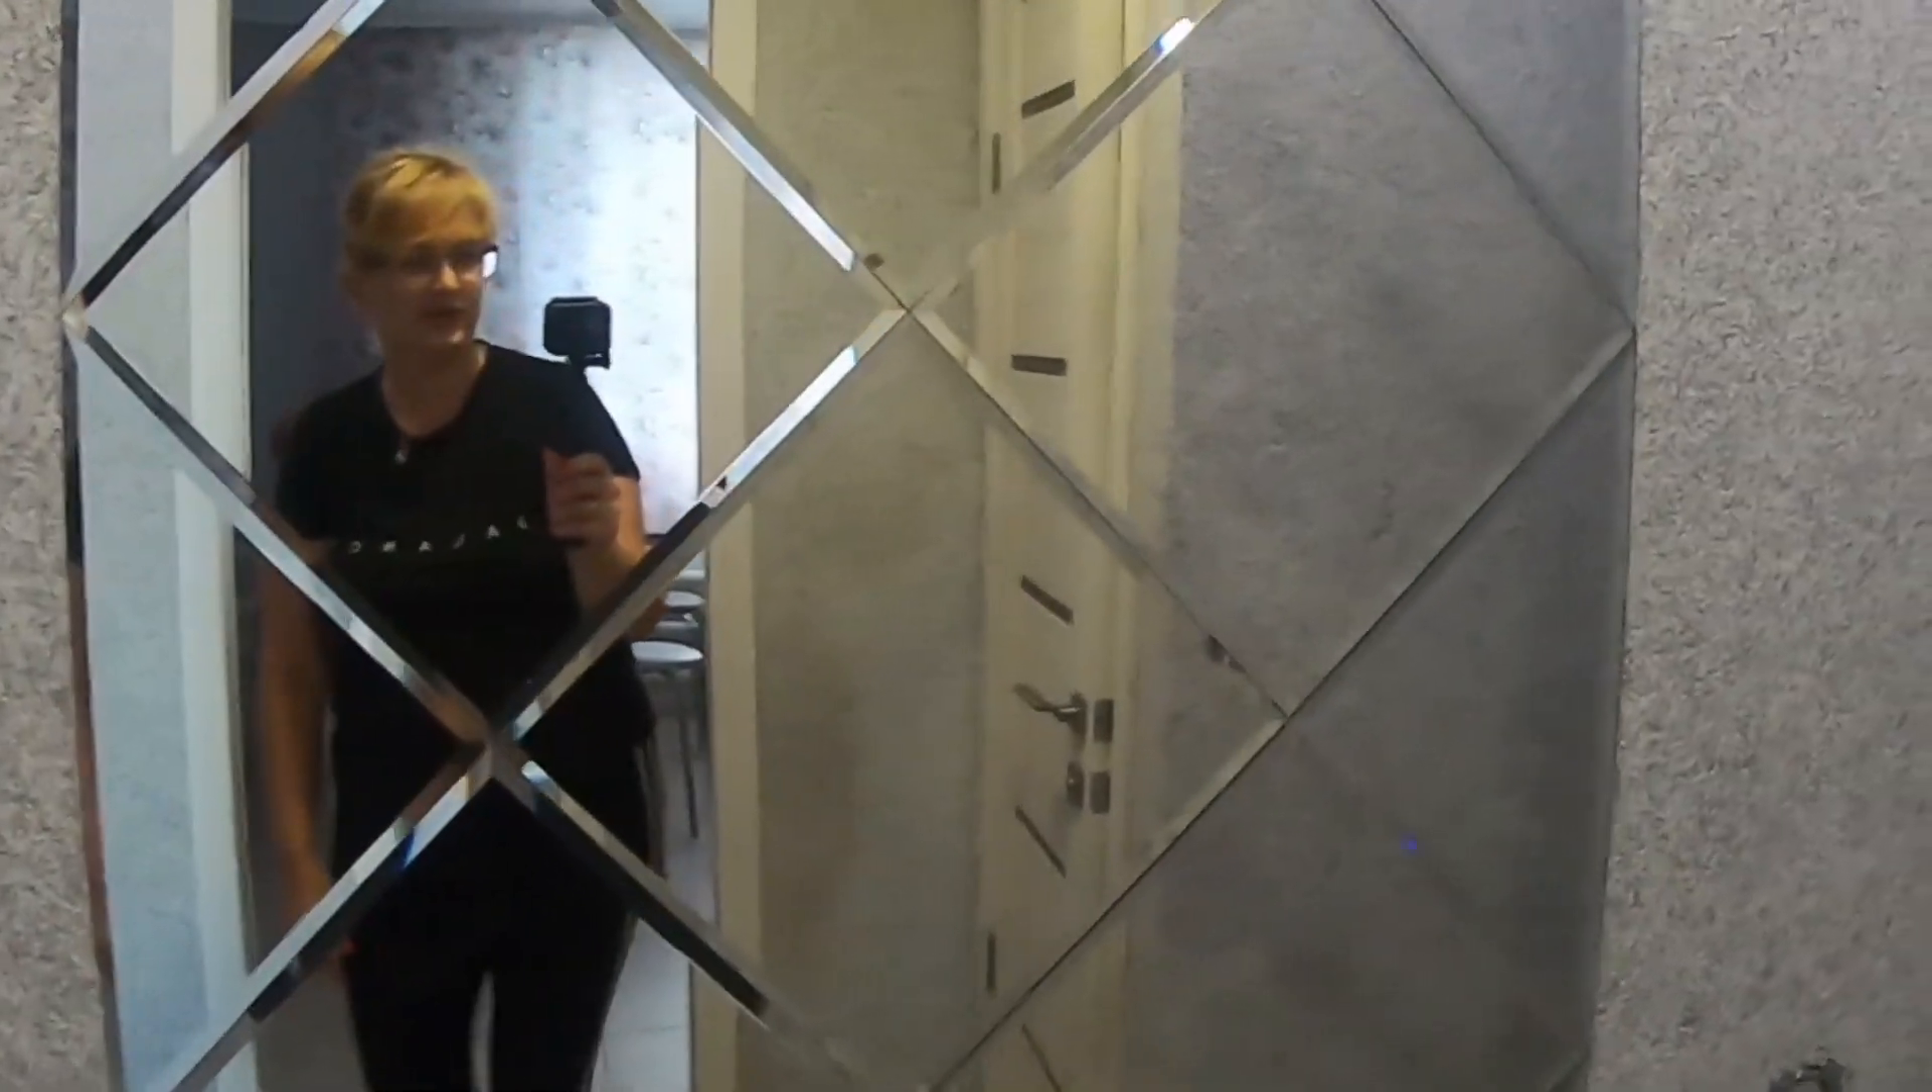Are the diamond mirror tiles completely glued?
Yes.